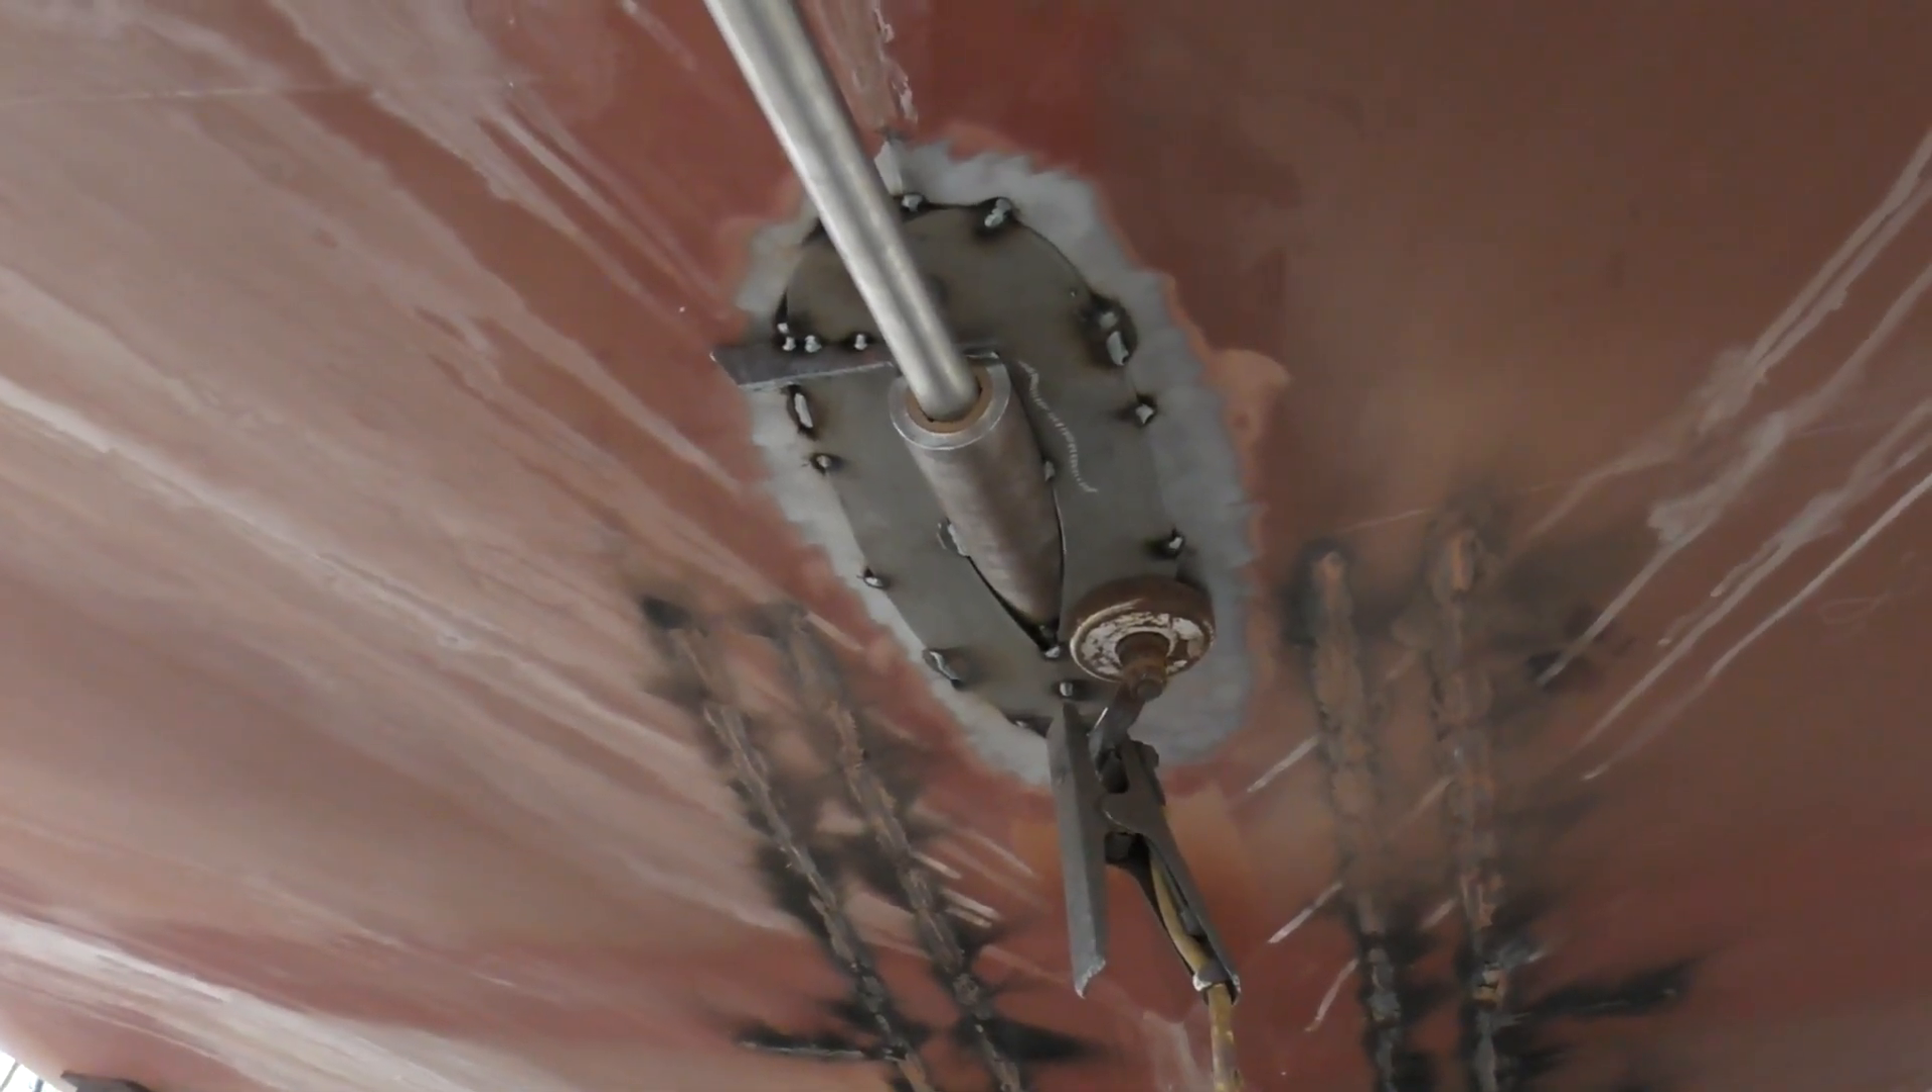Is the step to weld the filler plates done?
No.